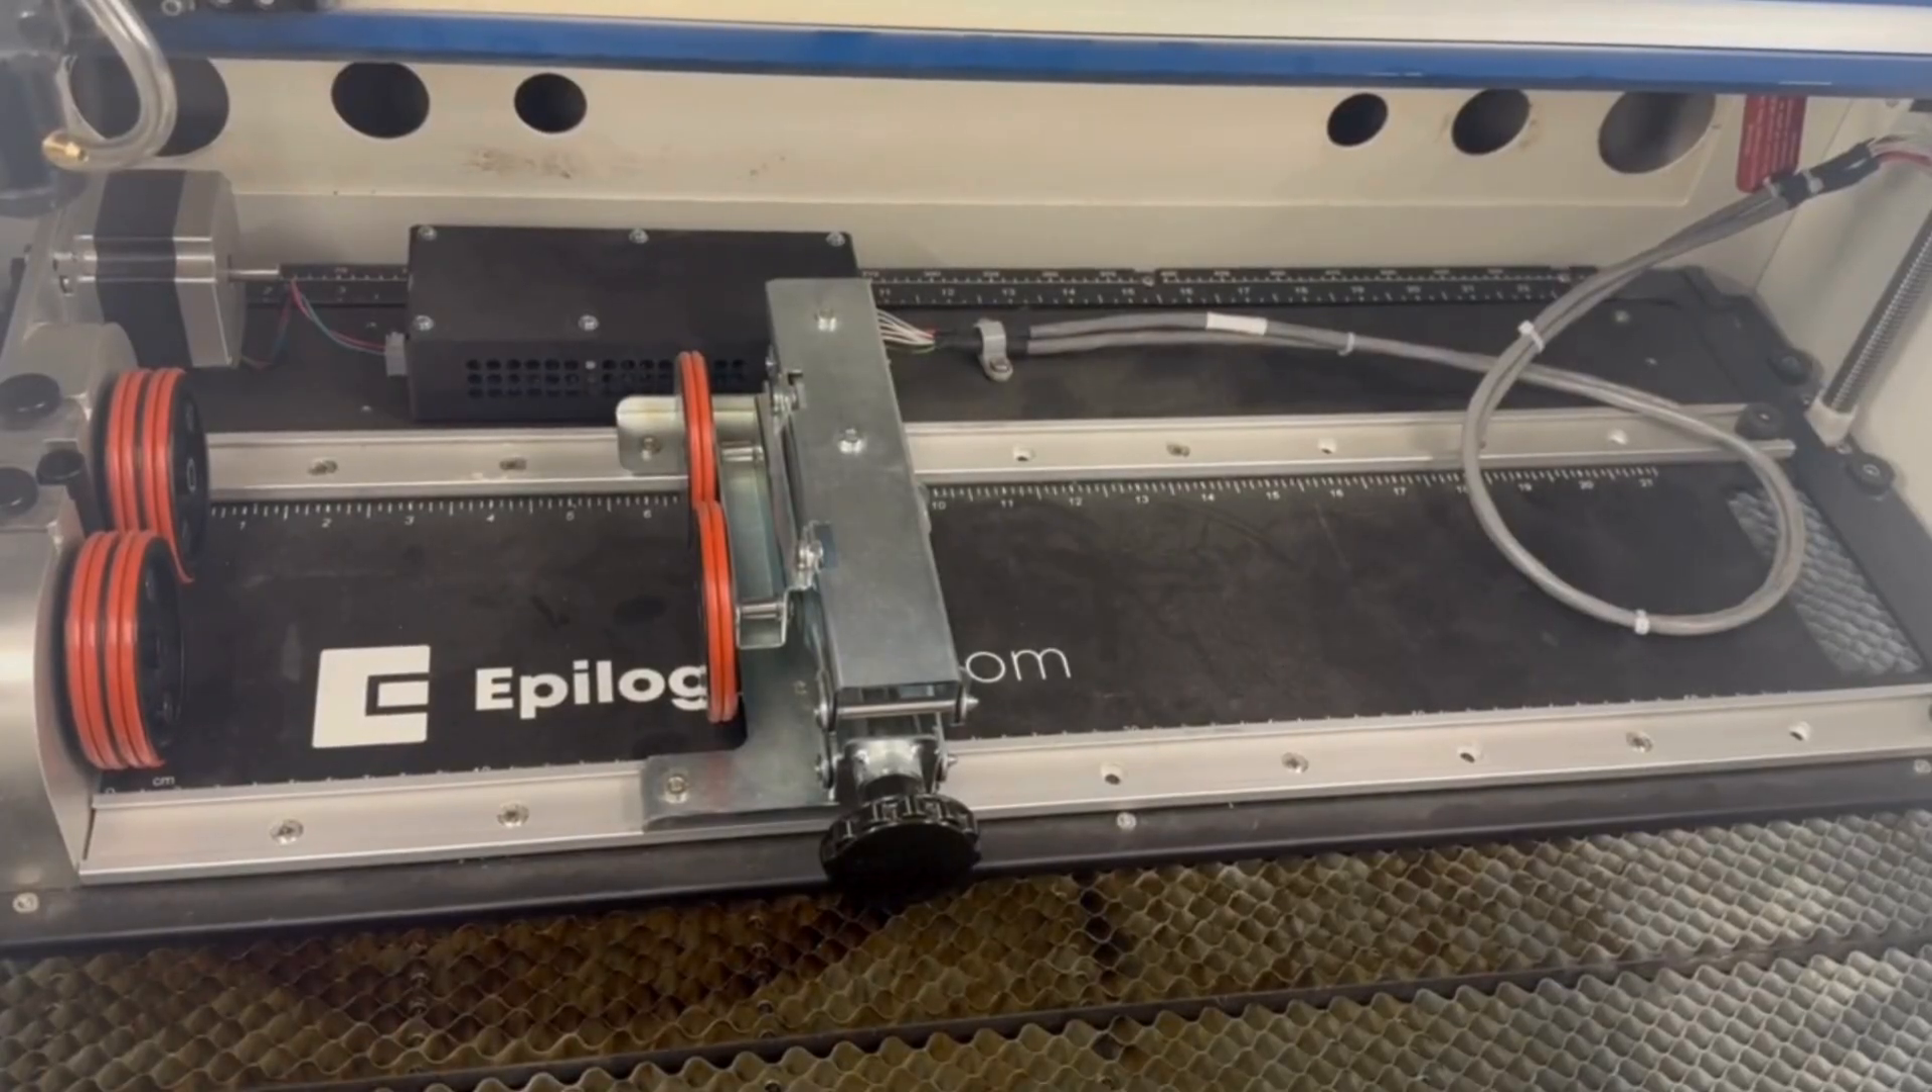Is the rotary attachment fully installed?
Yes.